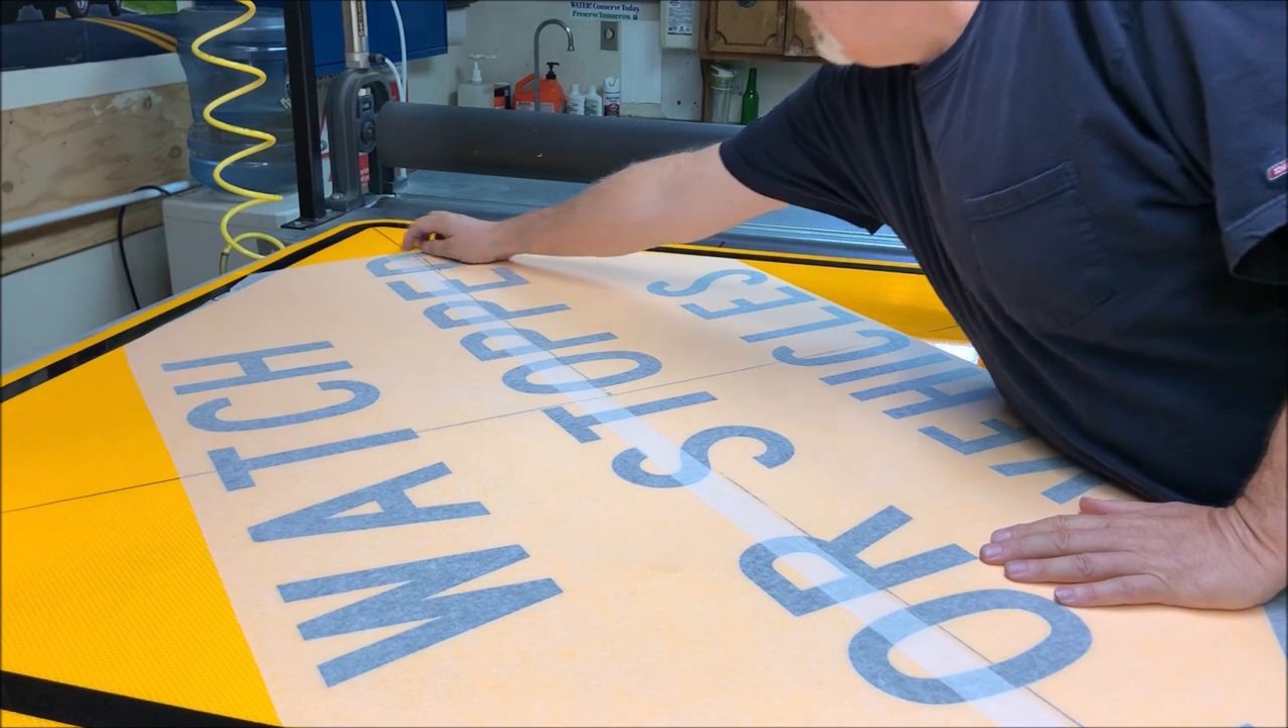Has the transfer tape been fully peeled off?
No.